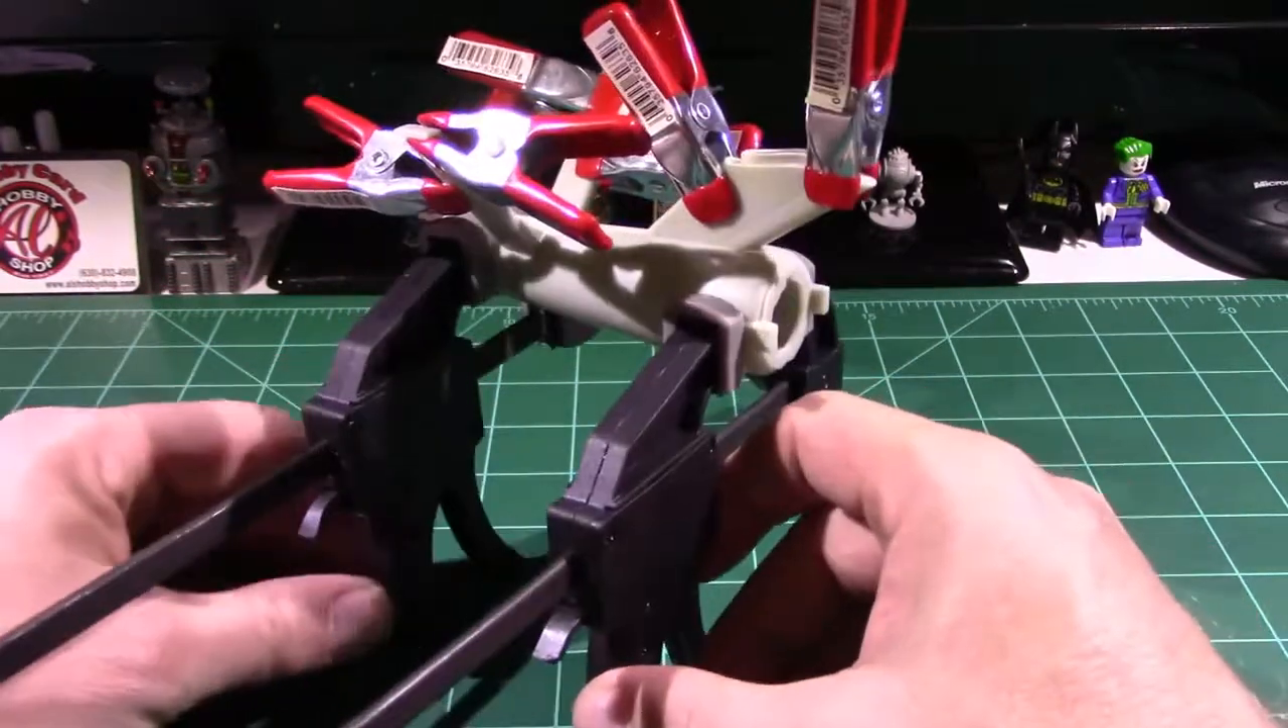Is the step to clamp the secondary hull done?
Yes.